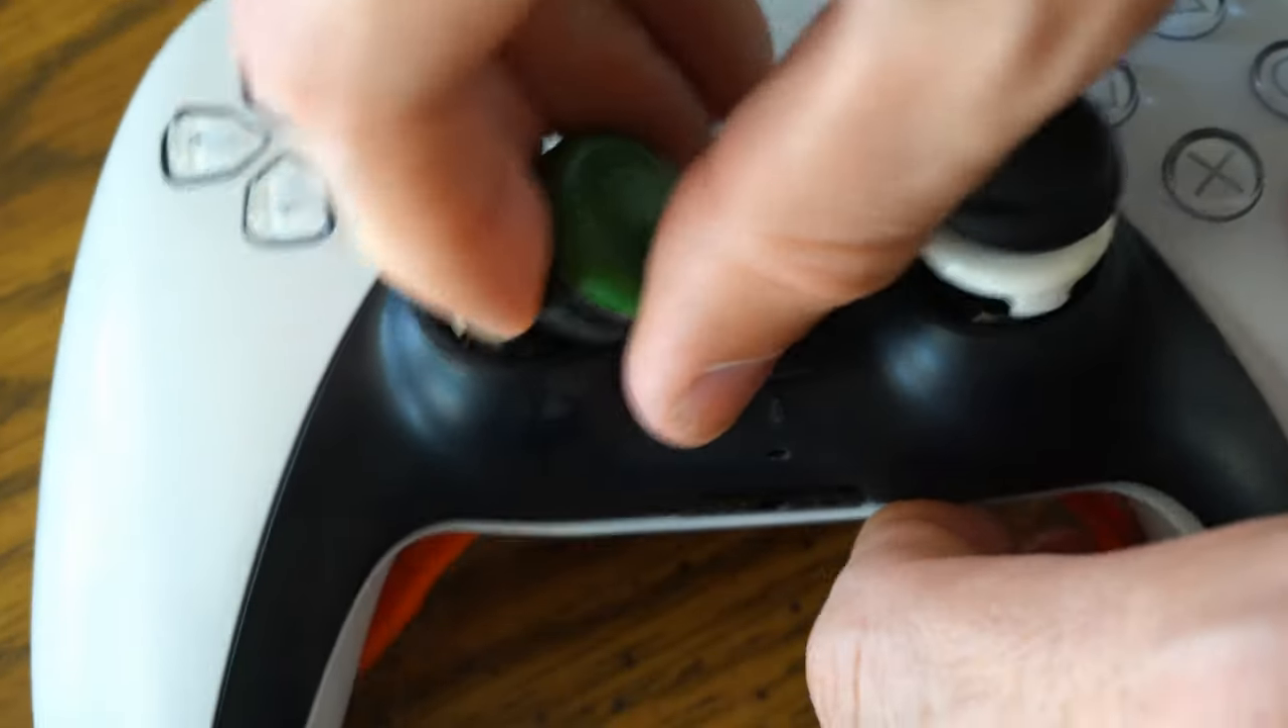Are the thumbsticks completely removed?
No.